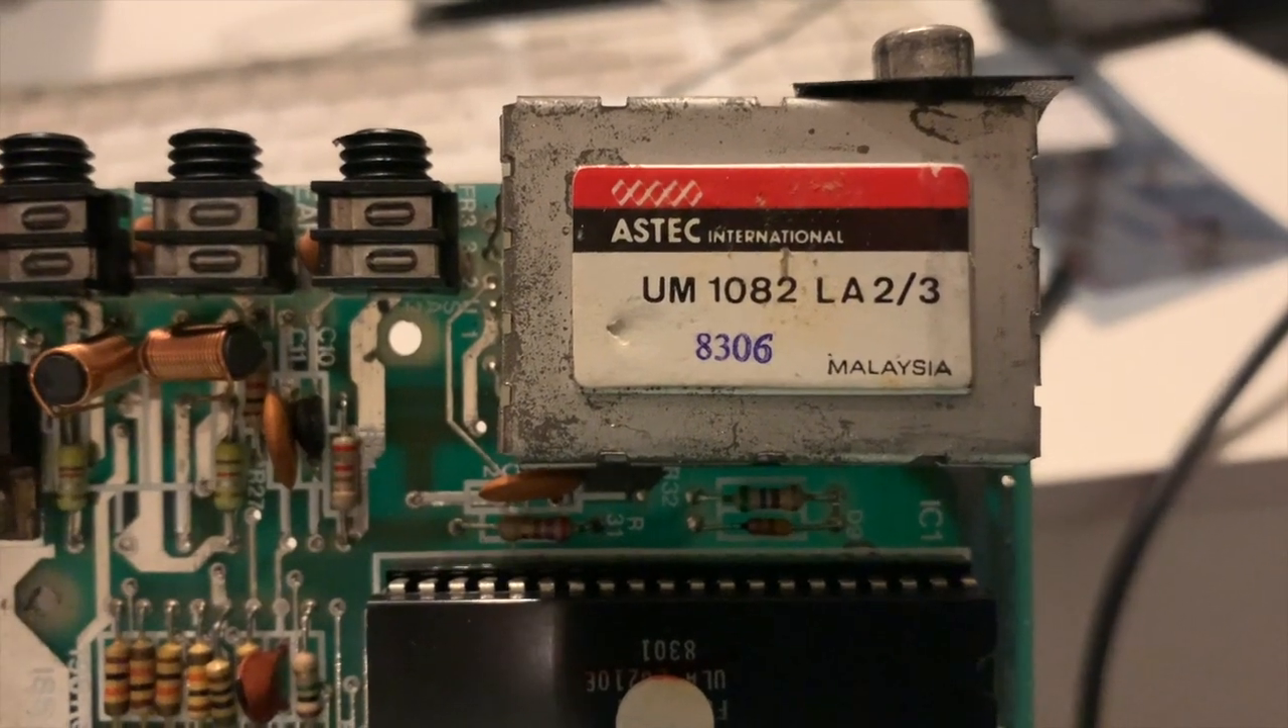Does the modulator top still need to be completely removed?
Yes.